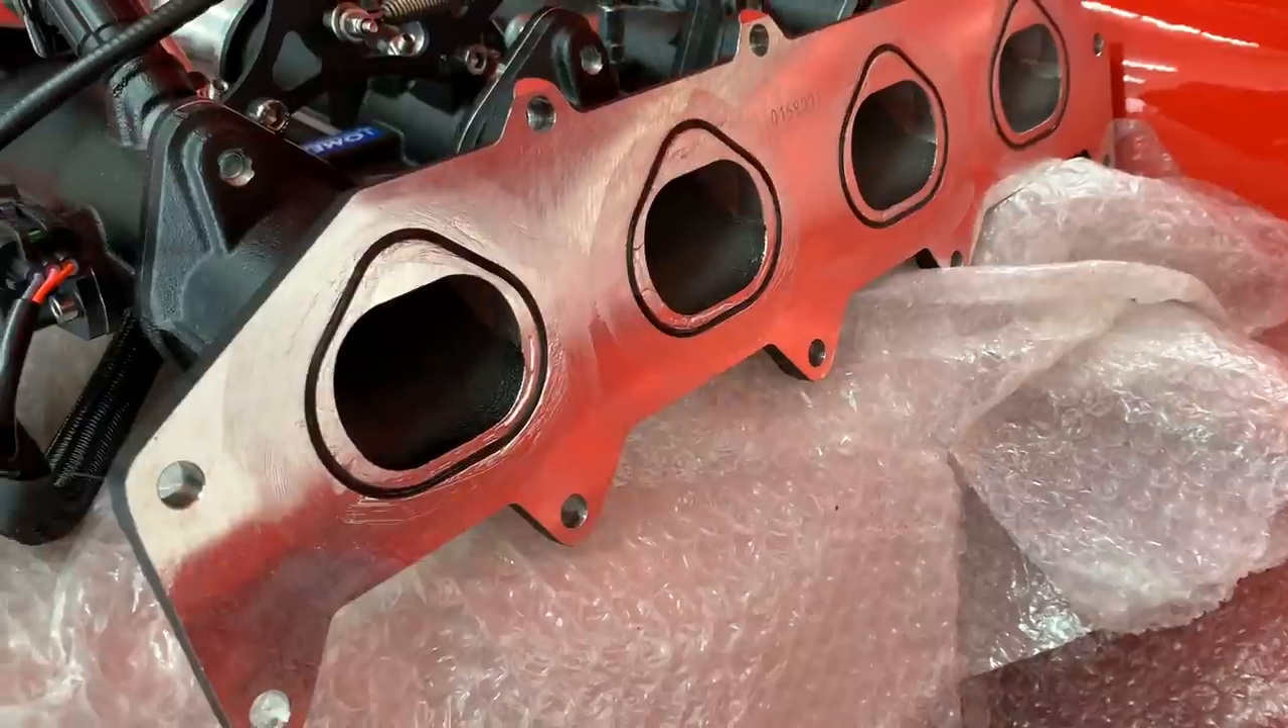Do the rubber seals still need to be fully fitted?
No.